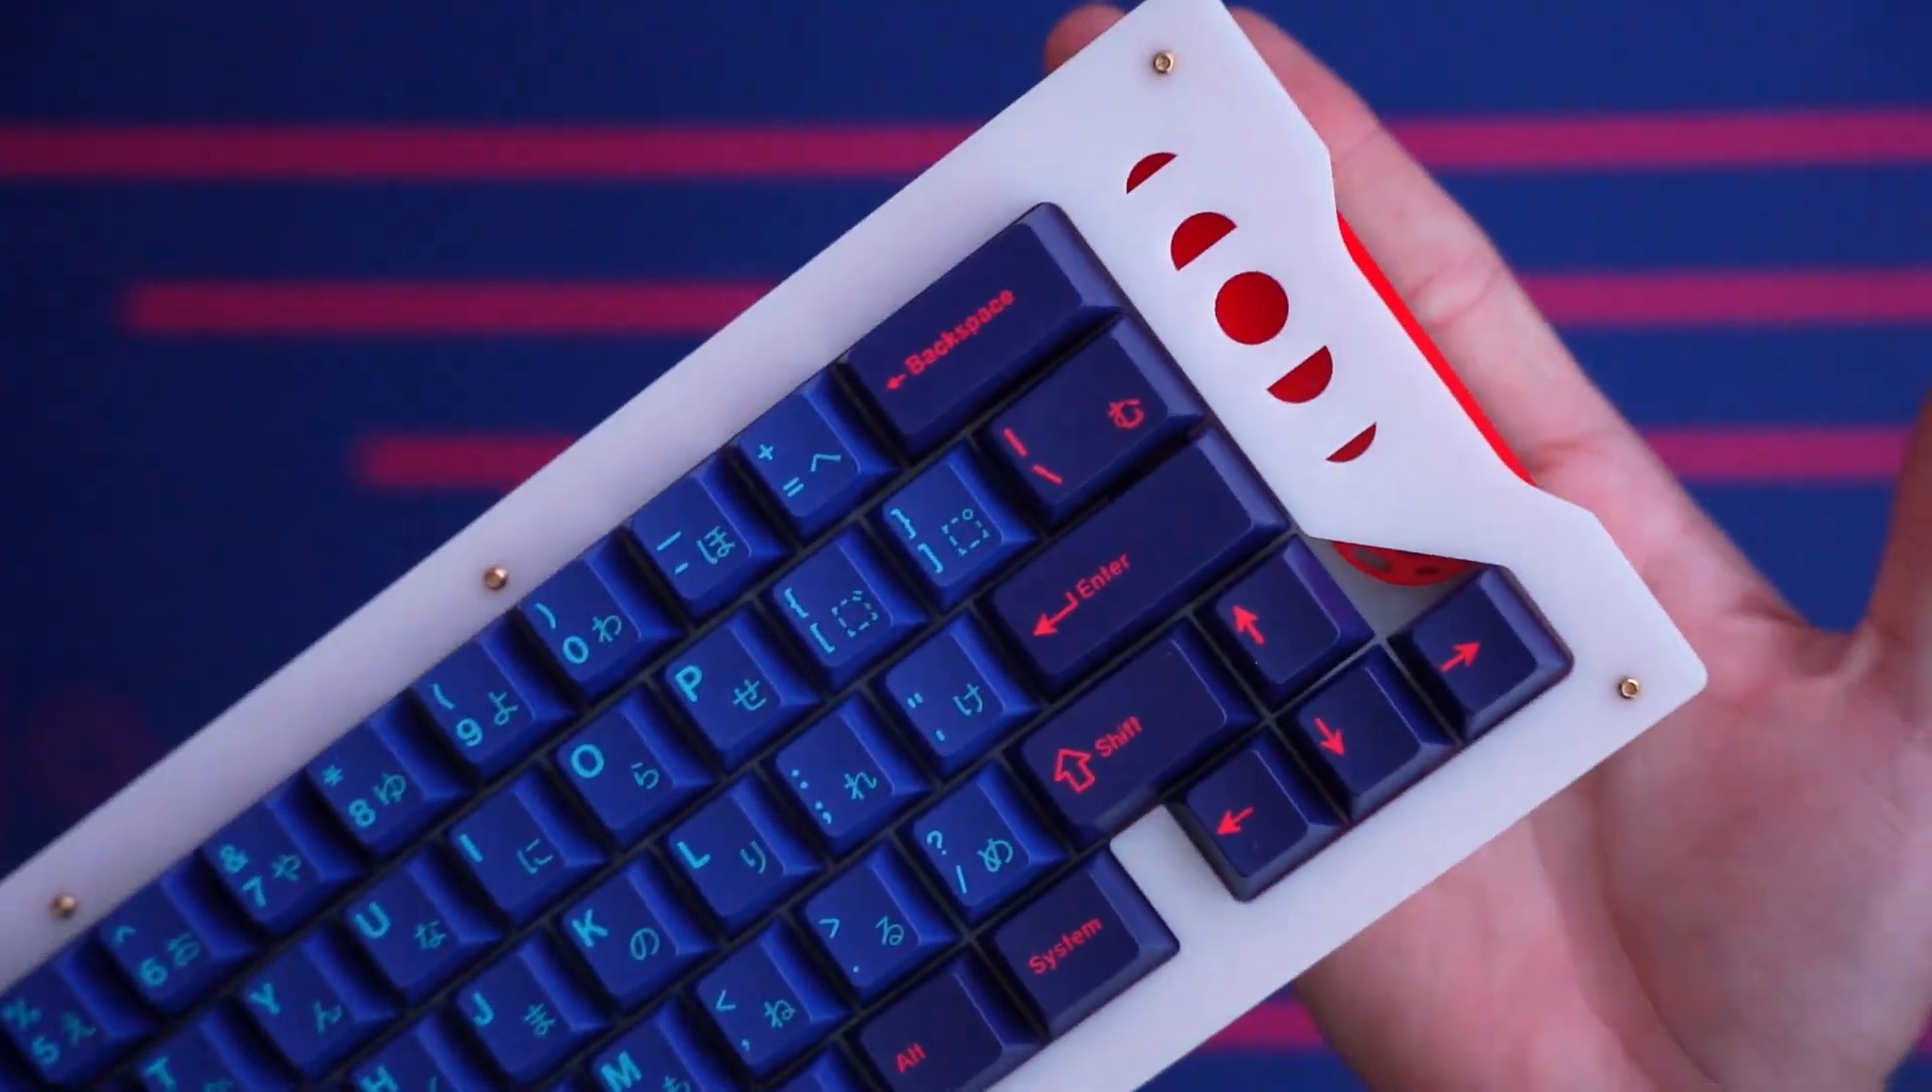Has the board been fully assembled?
Yes.